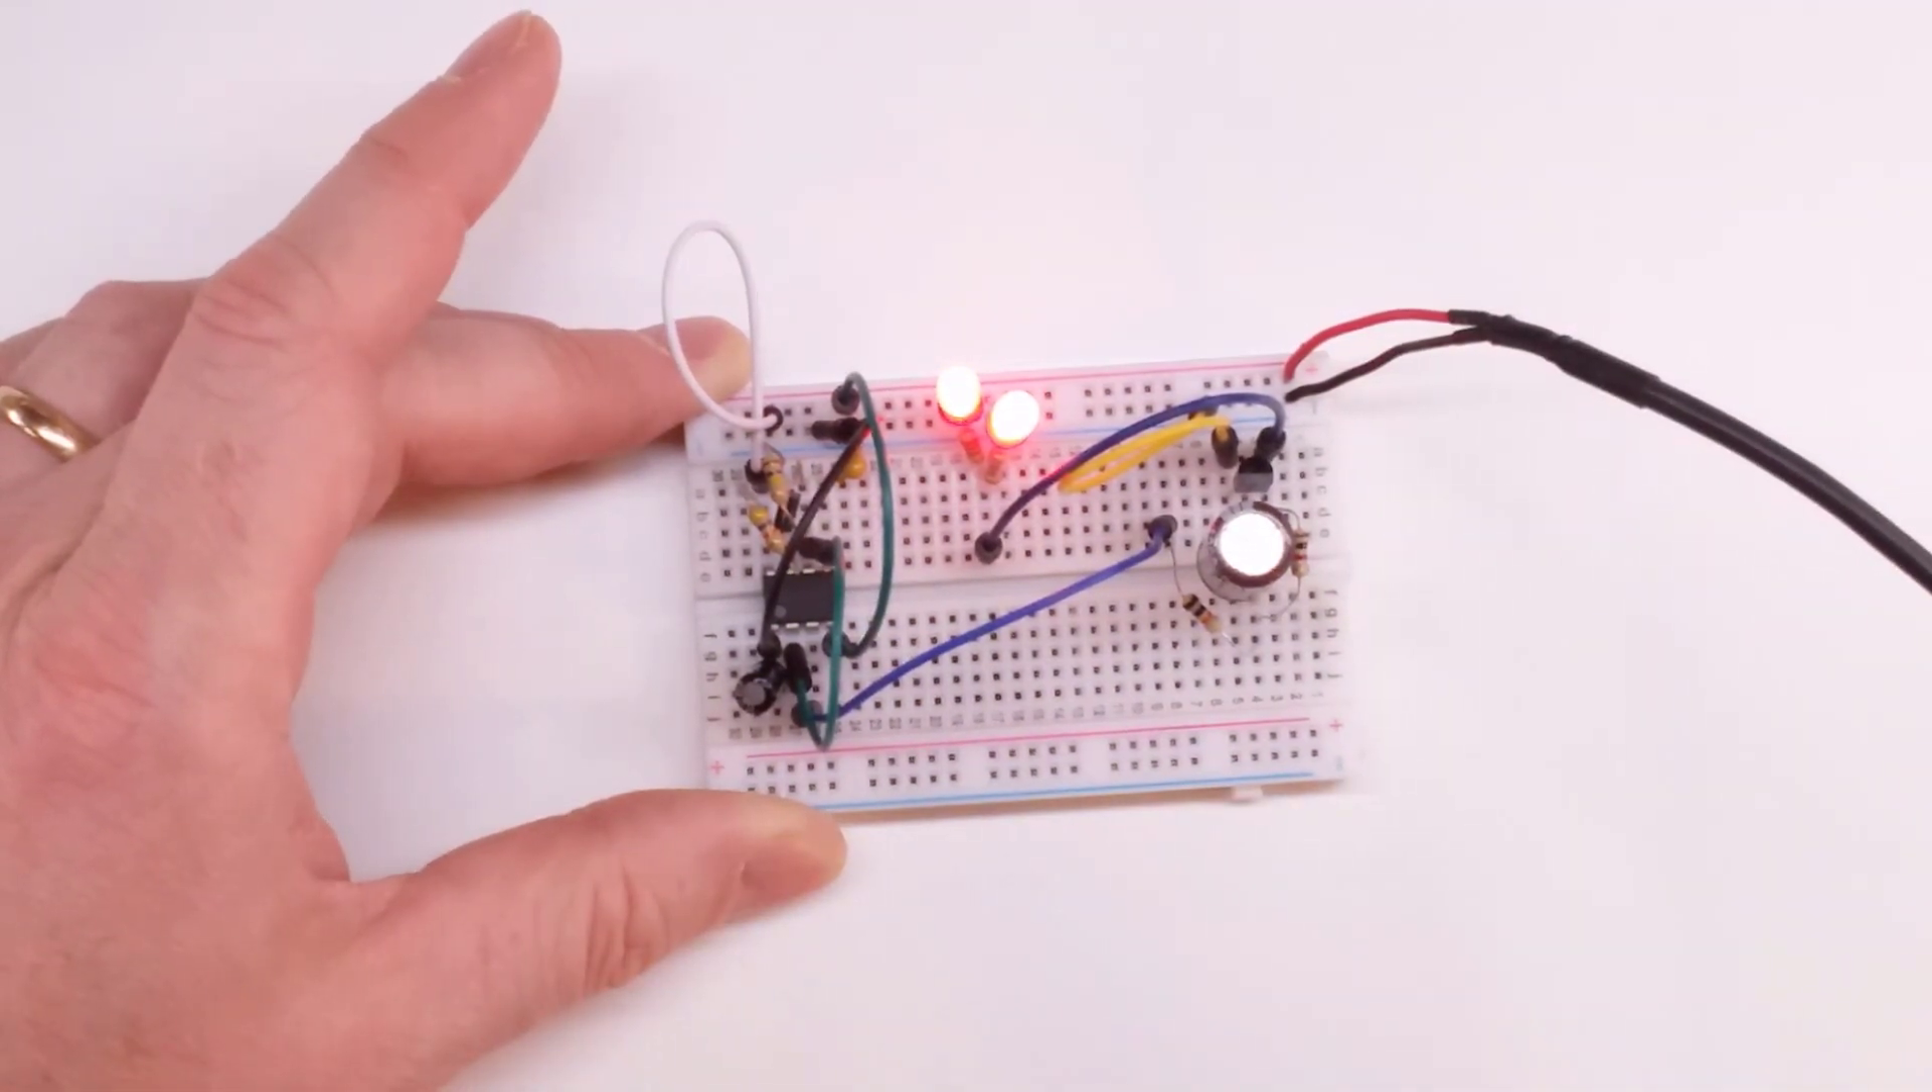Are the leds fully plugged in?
Yes.